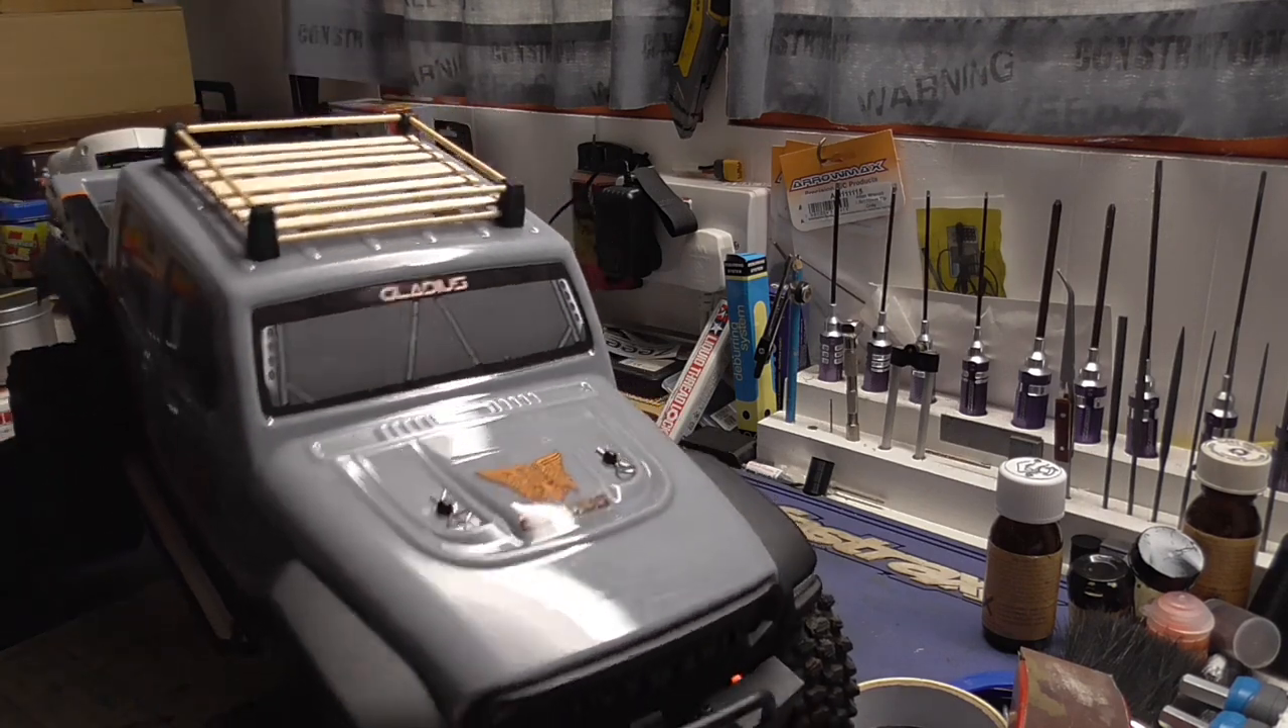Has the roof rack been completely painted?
No.